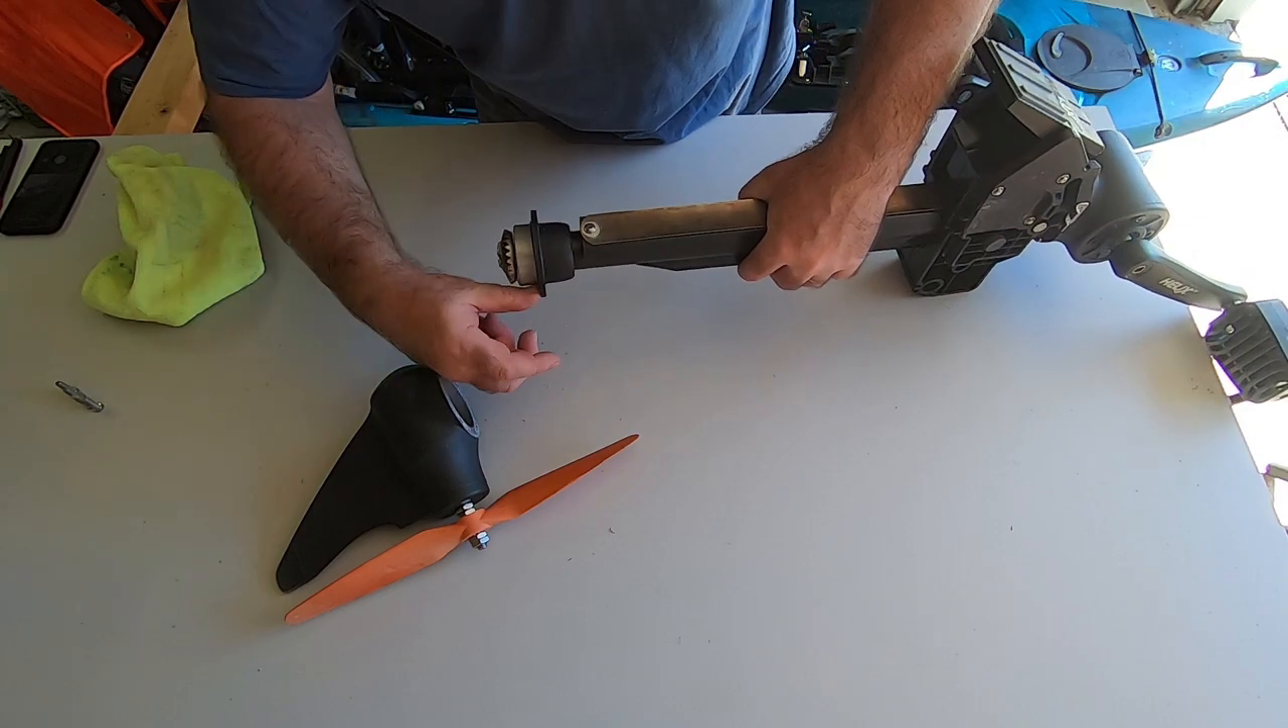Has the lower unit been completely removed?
Yes.